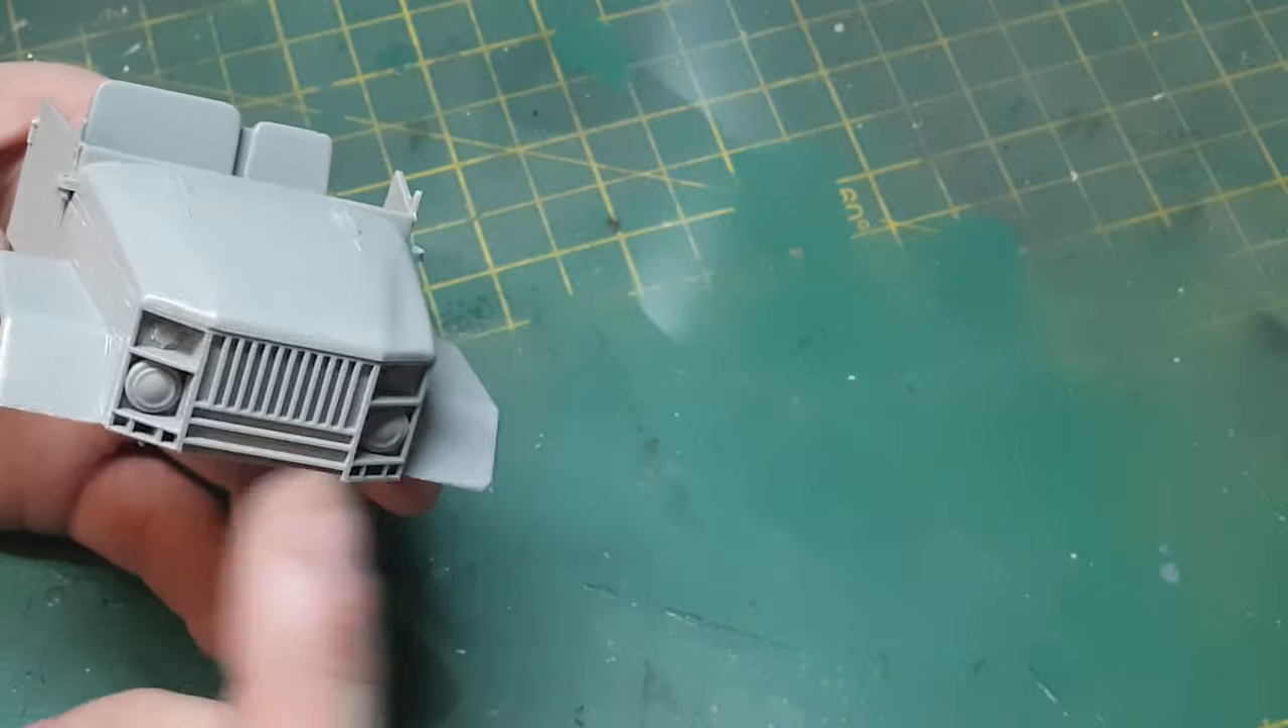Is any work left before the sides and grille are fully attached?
No.